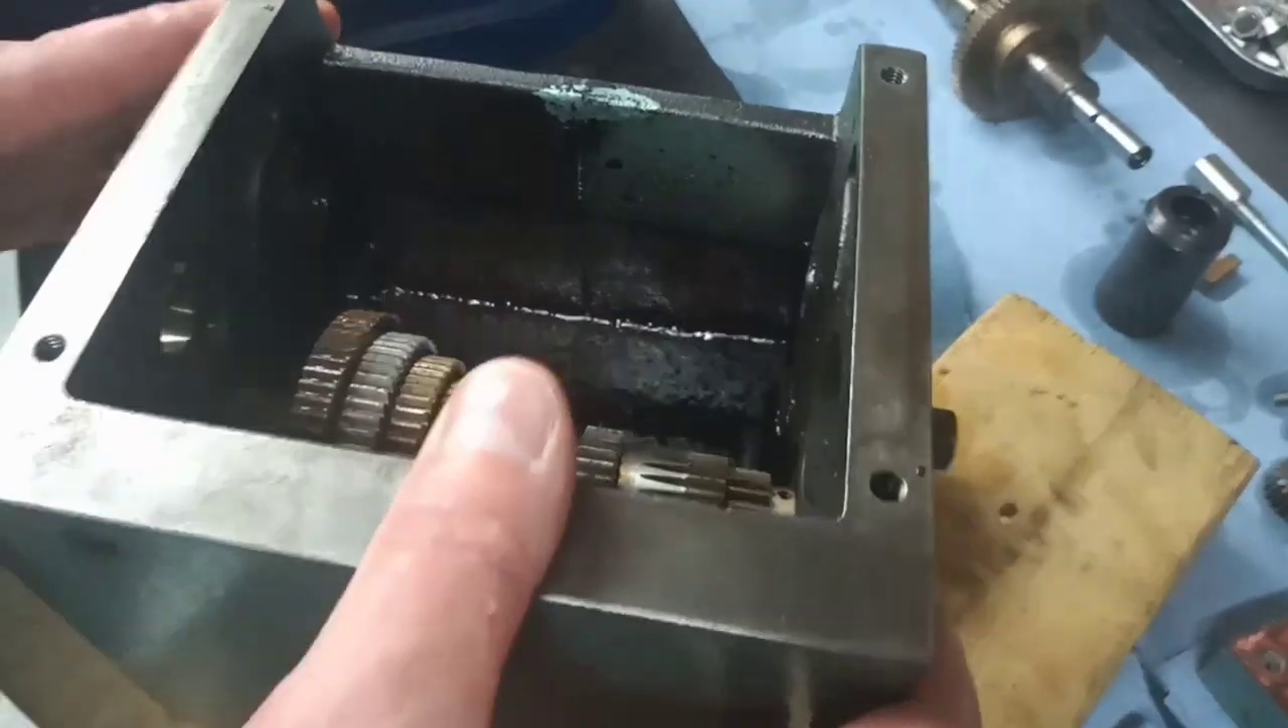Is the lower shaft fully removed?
No.